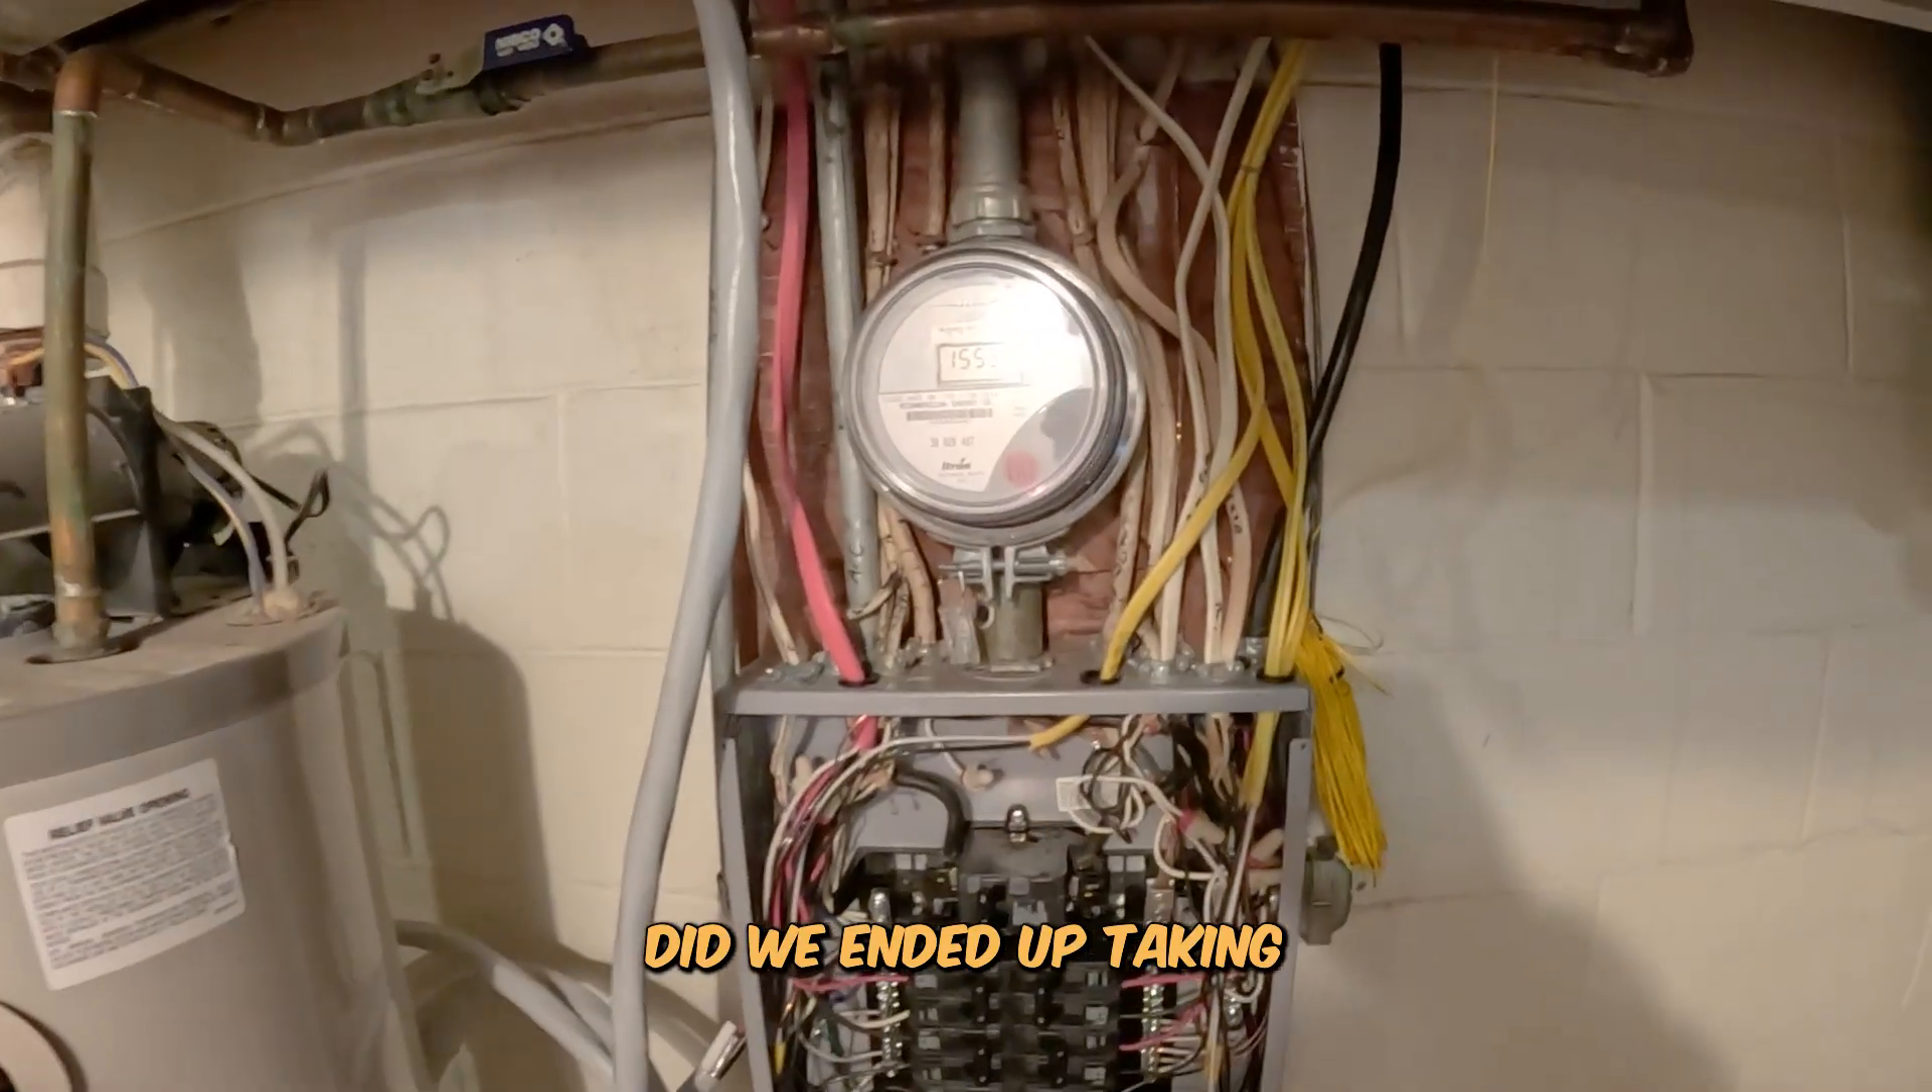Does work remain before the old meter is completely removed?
Yes.